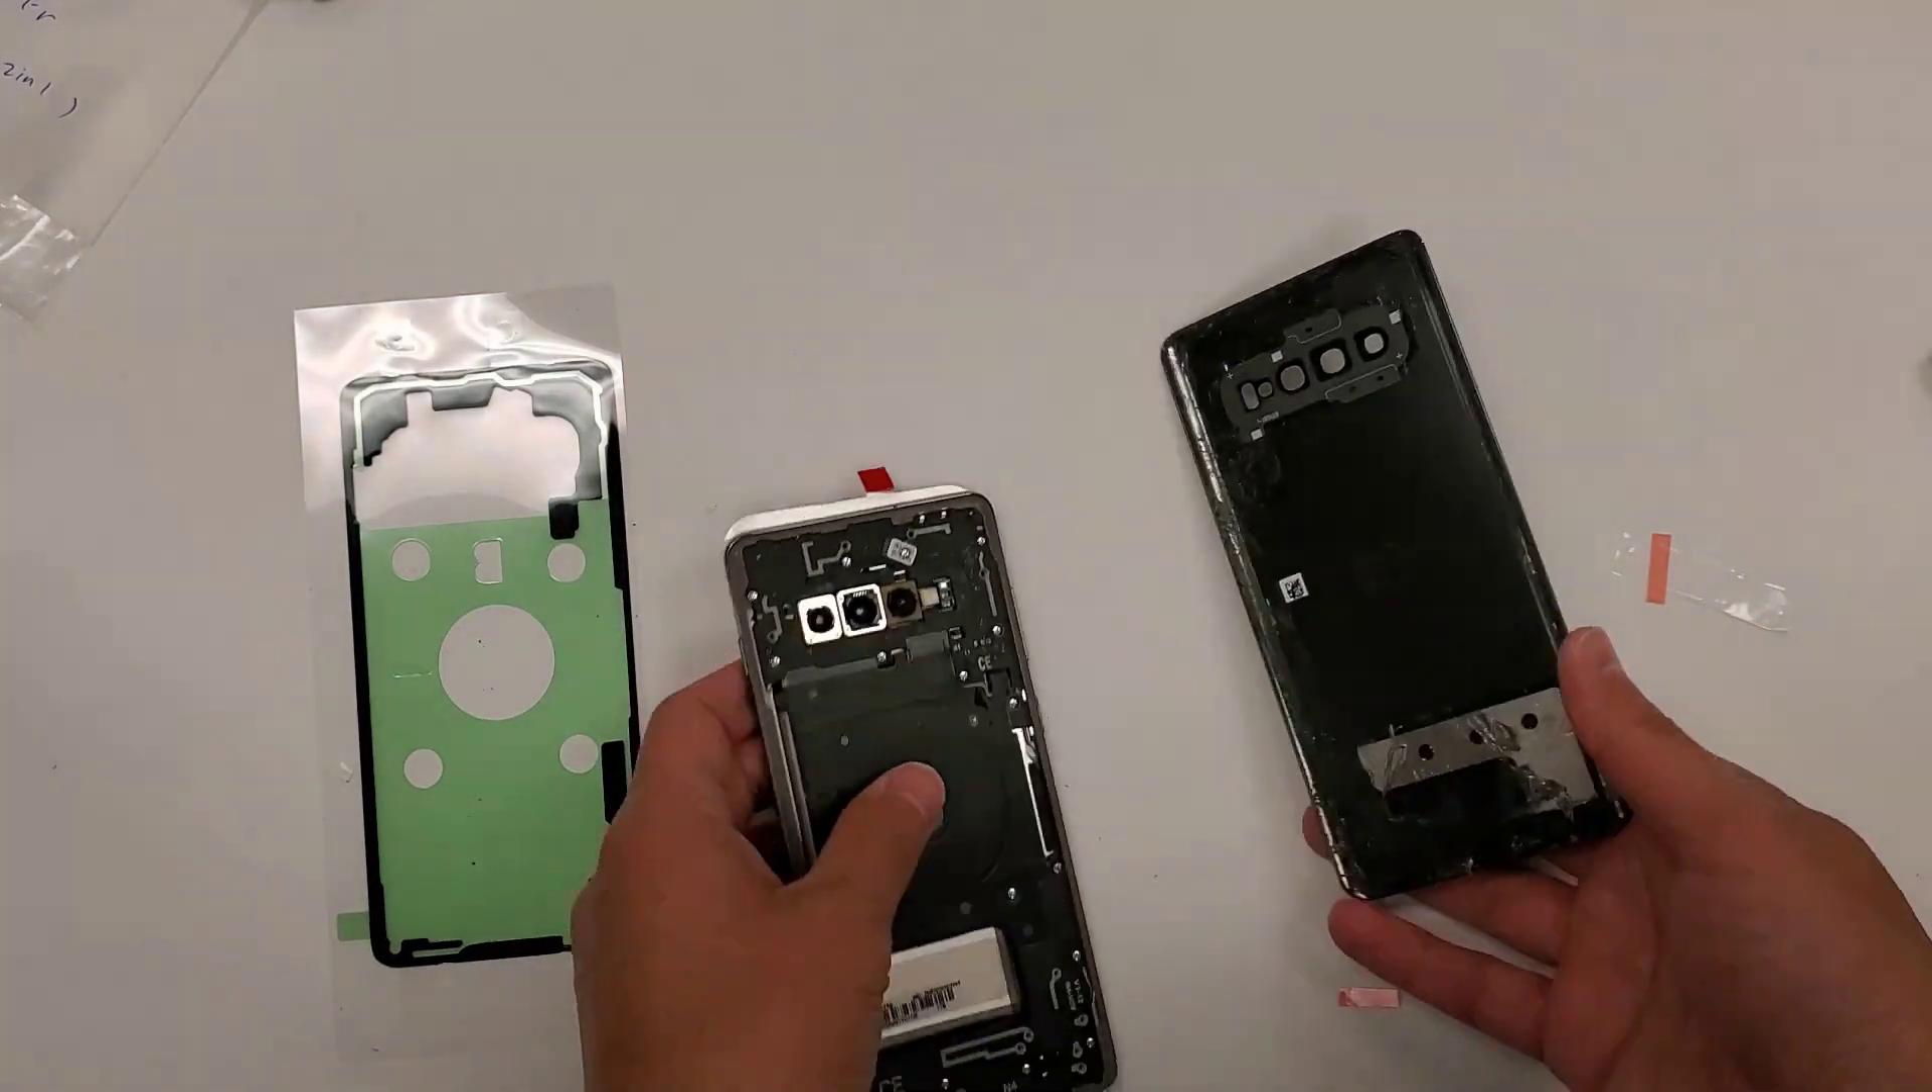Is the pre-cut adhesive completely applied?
No.